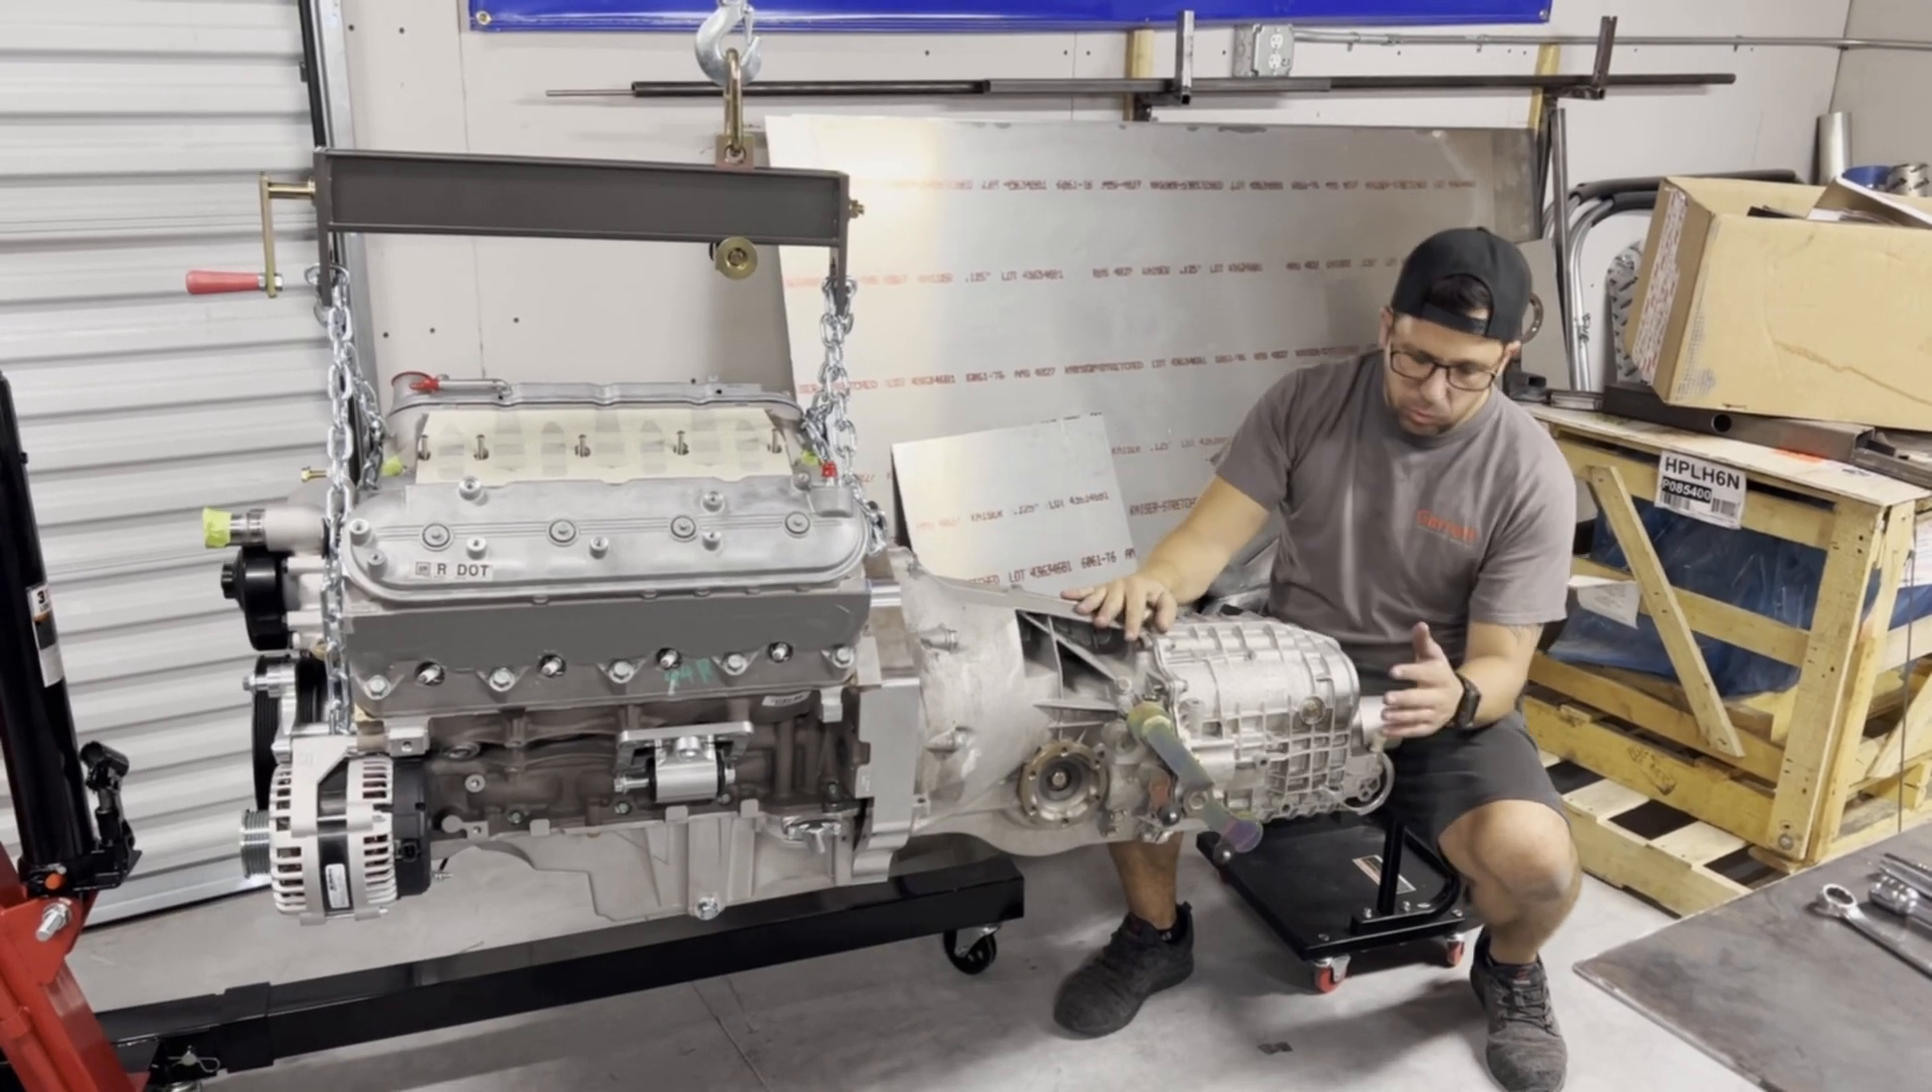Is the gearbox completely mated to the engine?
Yes.